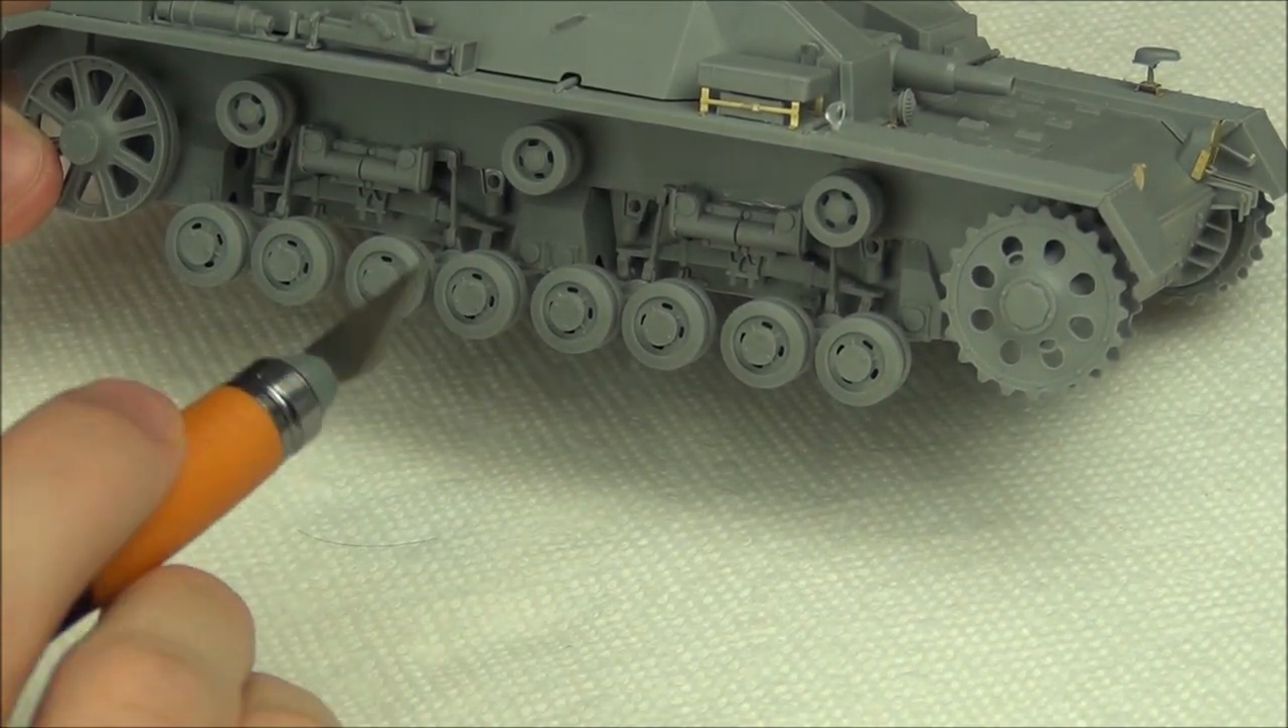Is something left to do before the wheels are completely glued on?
No.